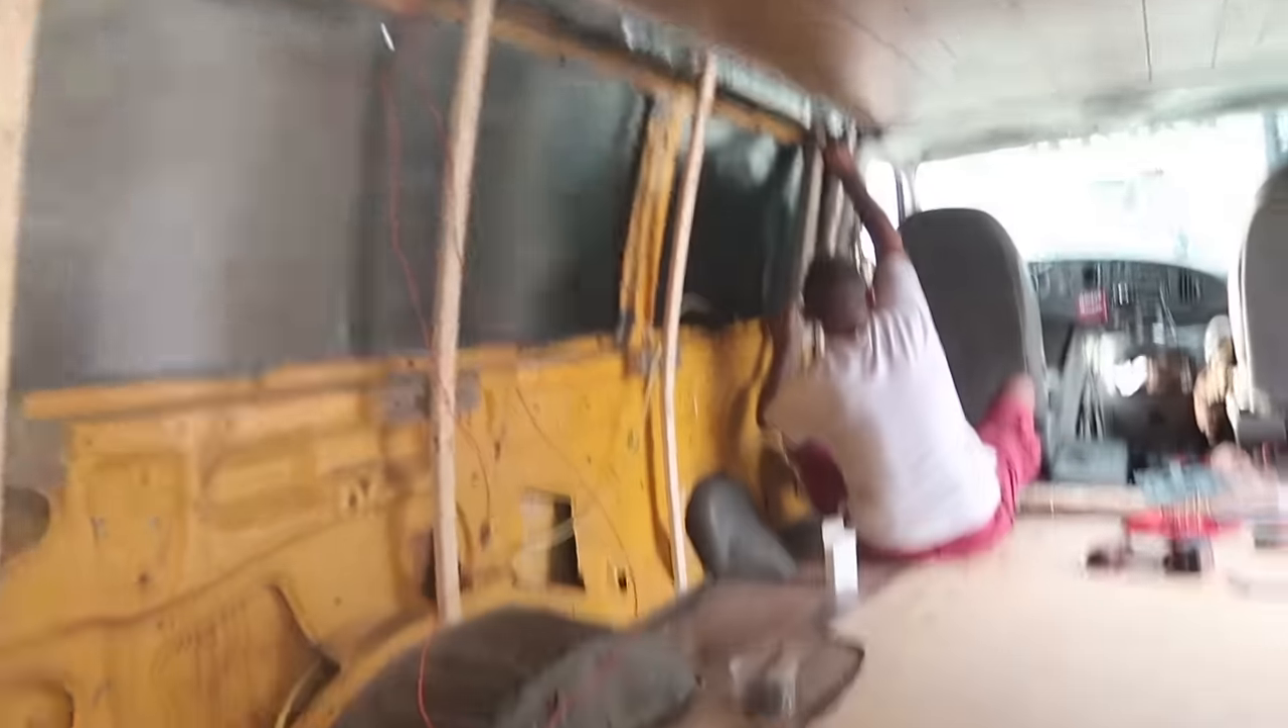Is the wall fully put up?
No.